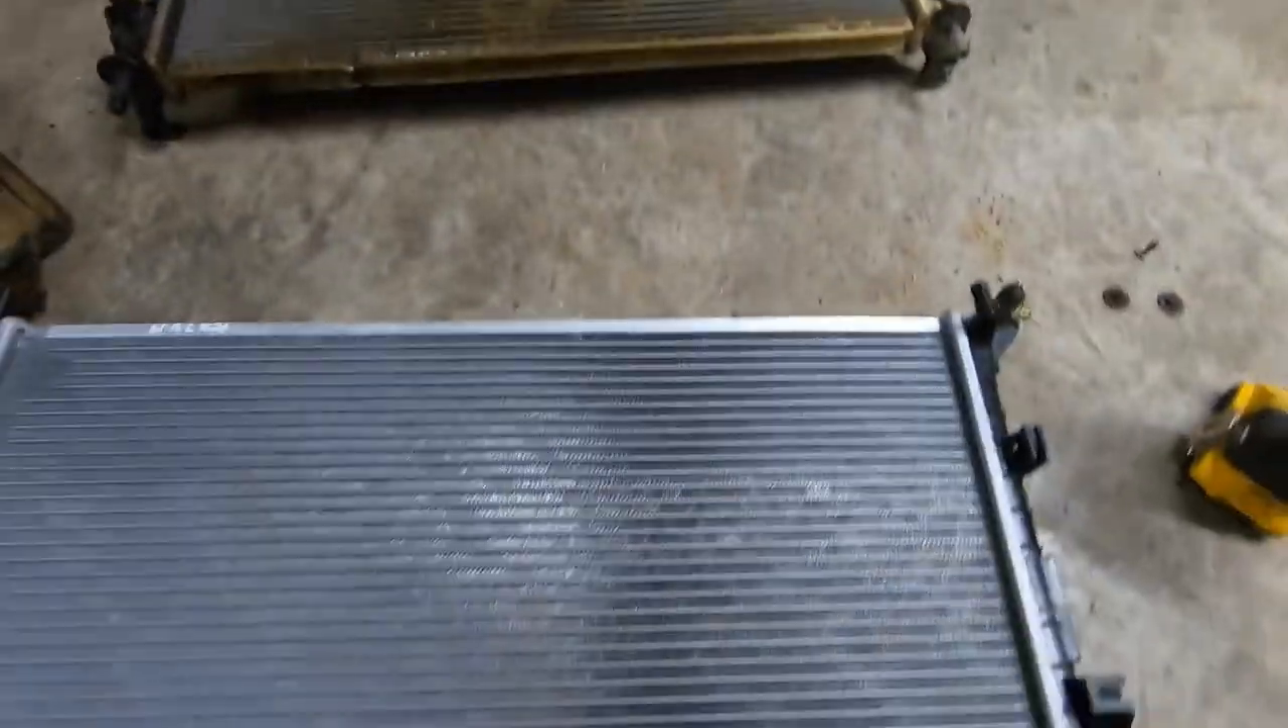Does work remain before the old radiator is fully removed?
No.